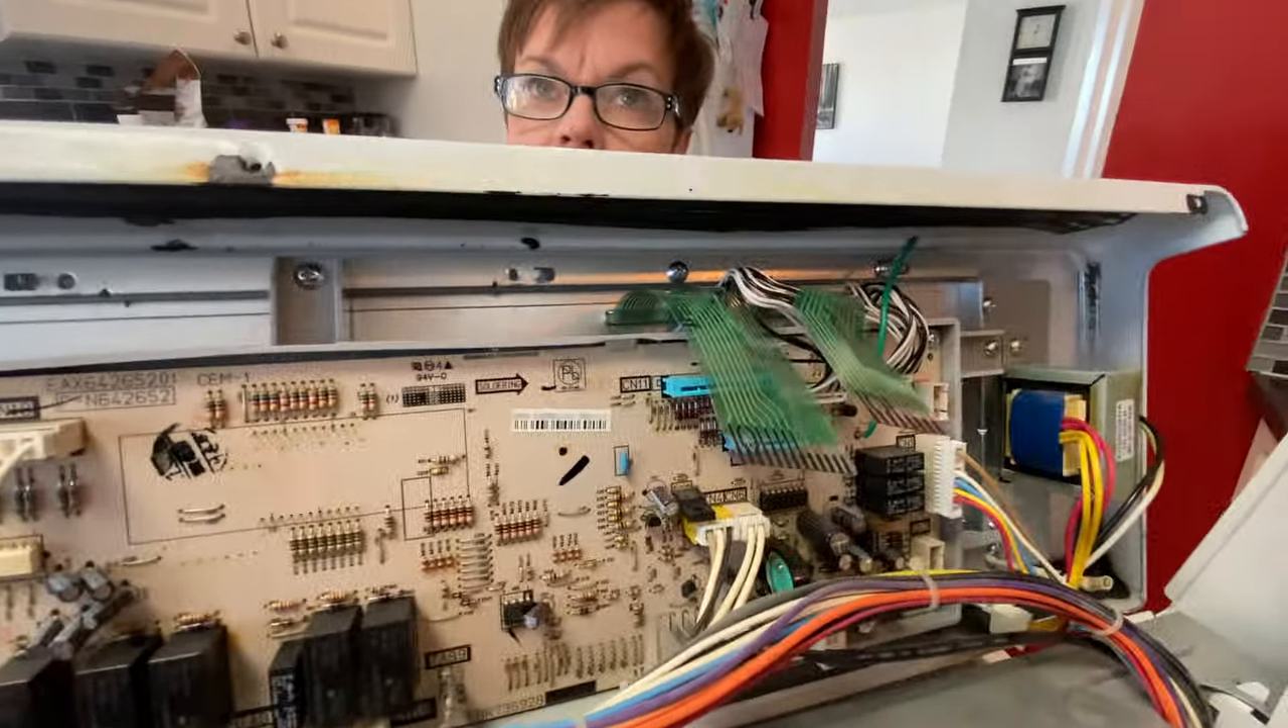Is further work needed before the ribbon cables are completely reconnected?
Yes.